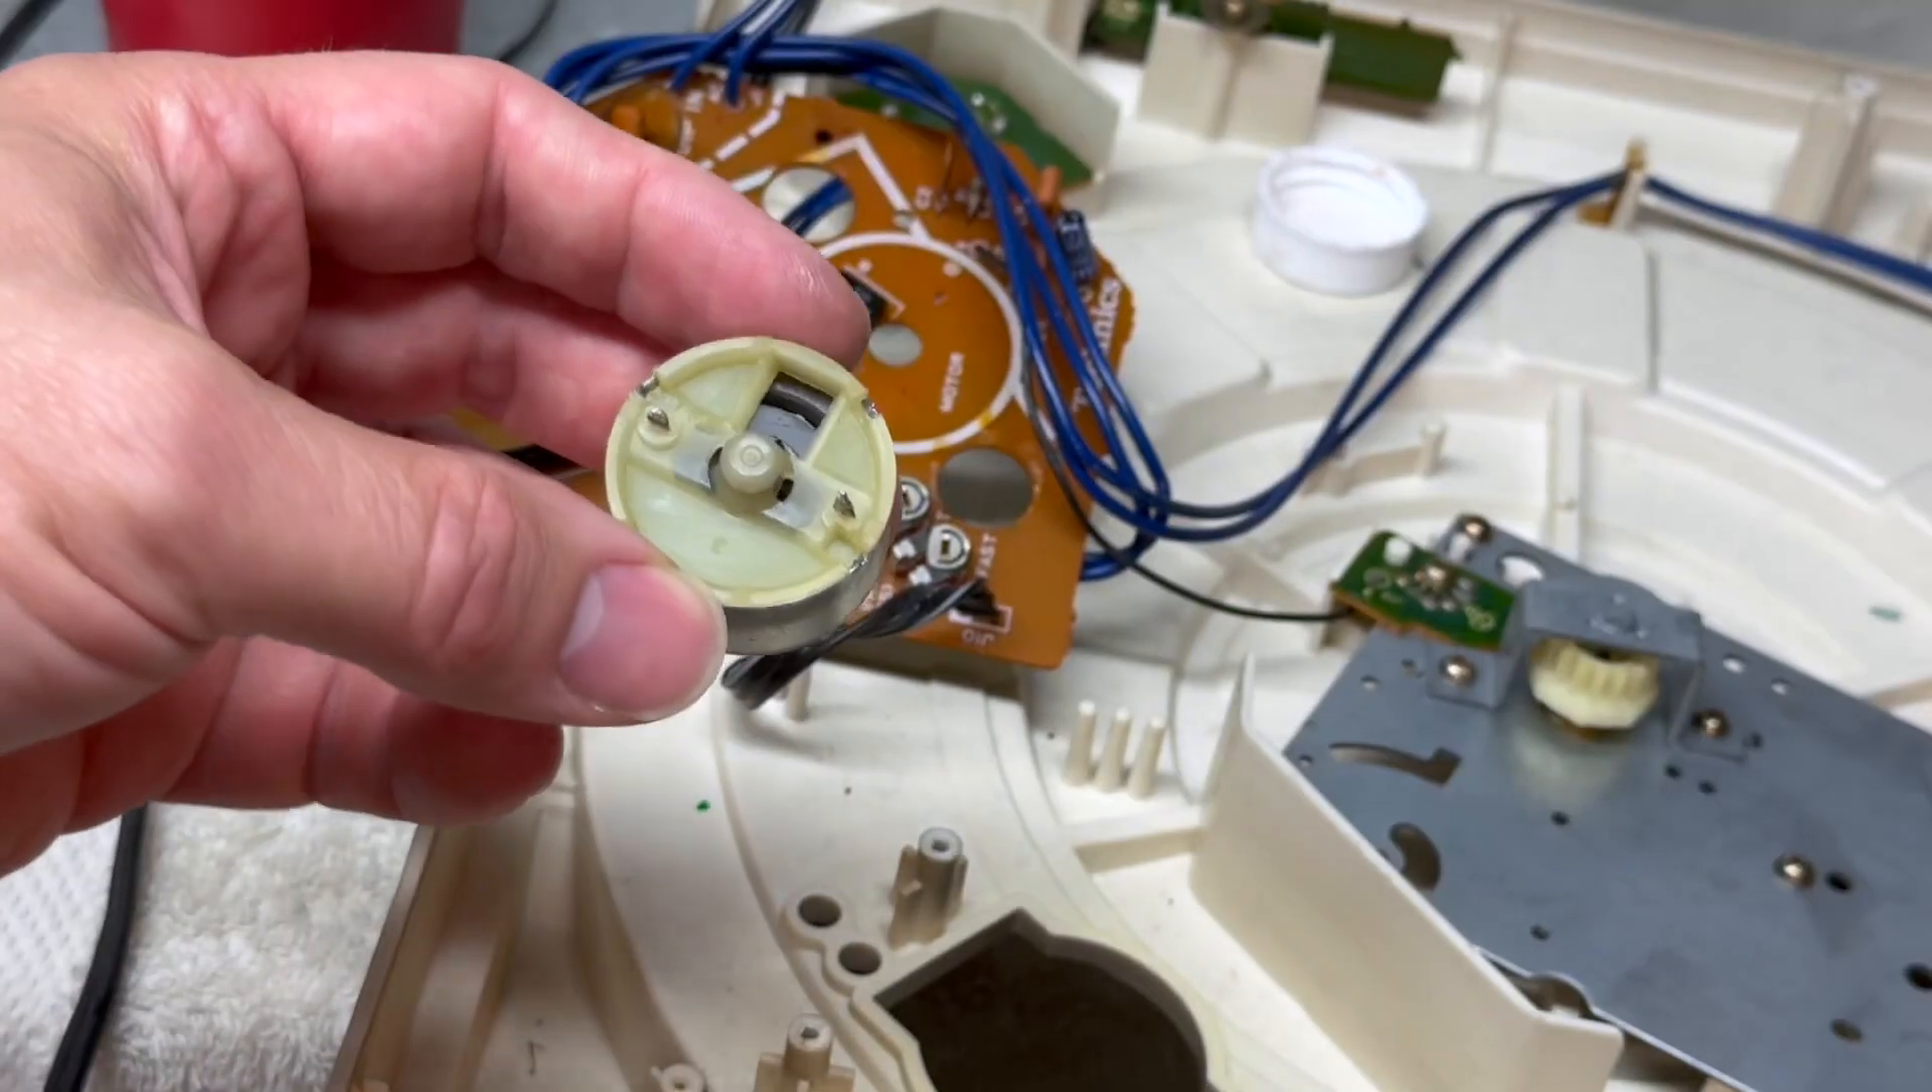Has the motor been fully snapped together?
Yes.